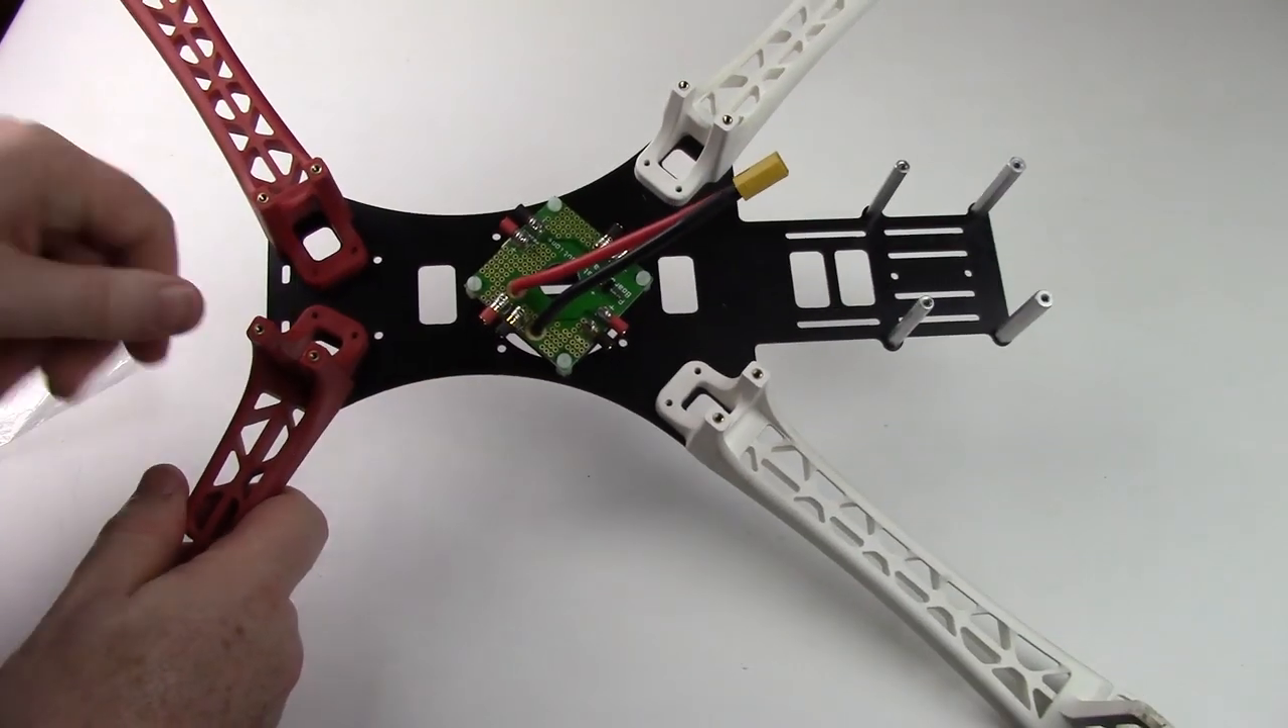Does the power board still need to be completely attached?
No.